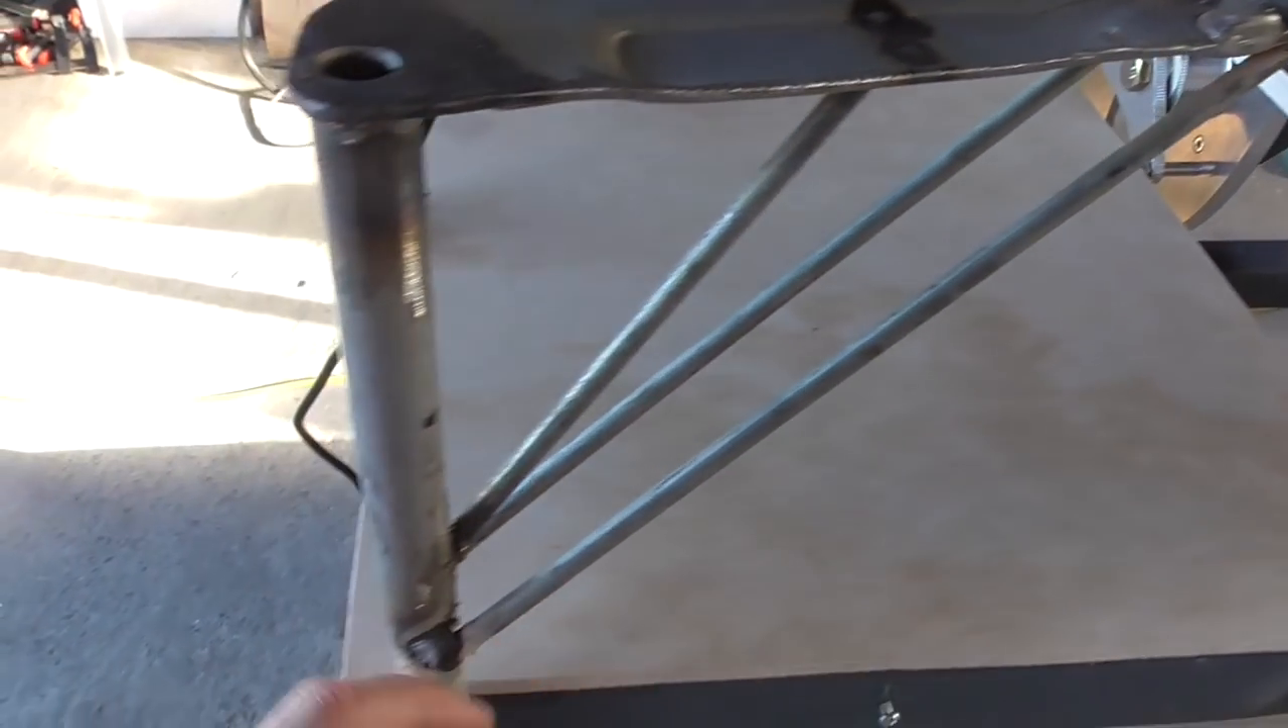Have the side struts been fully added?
Yes.